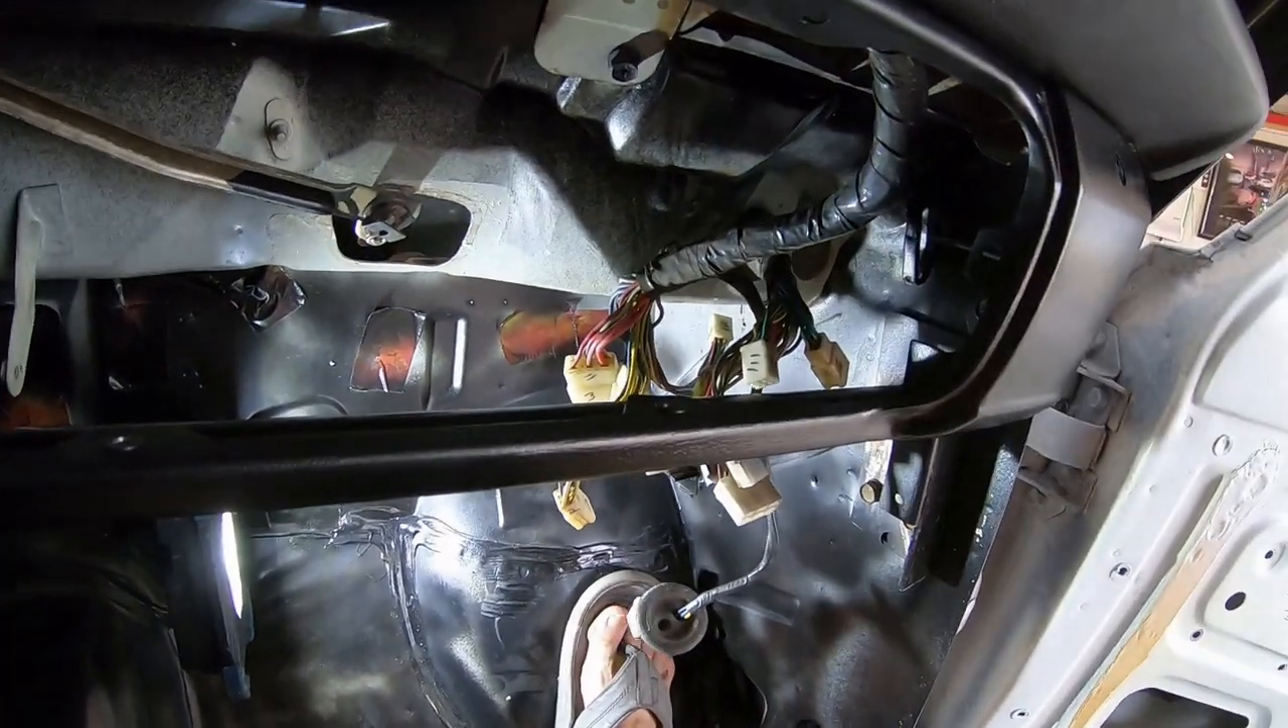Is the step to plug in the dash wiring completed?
No.